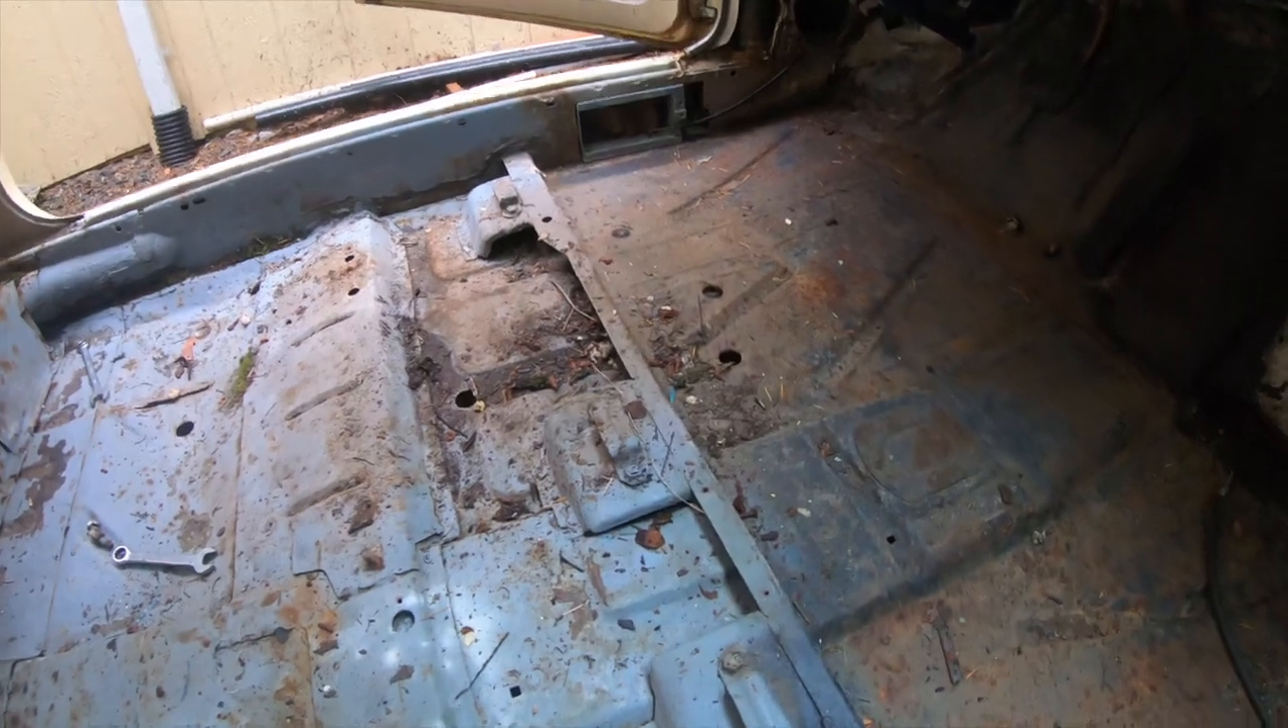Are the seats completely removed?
Yes.